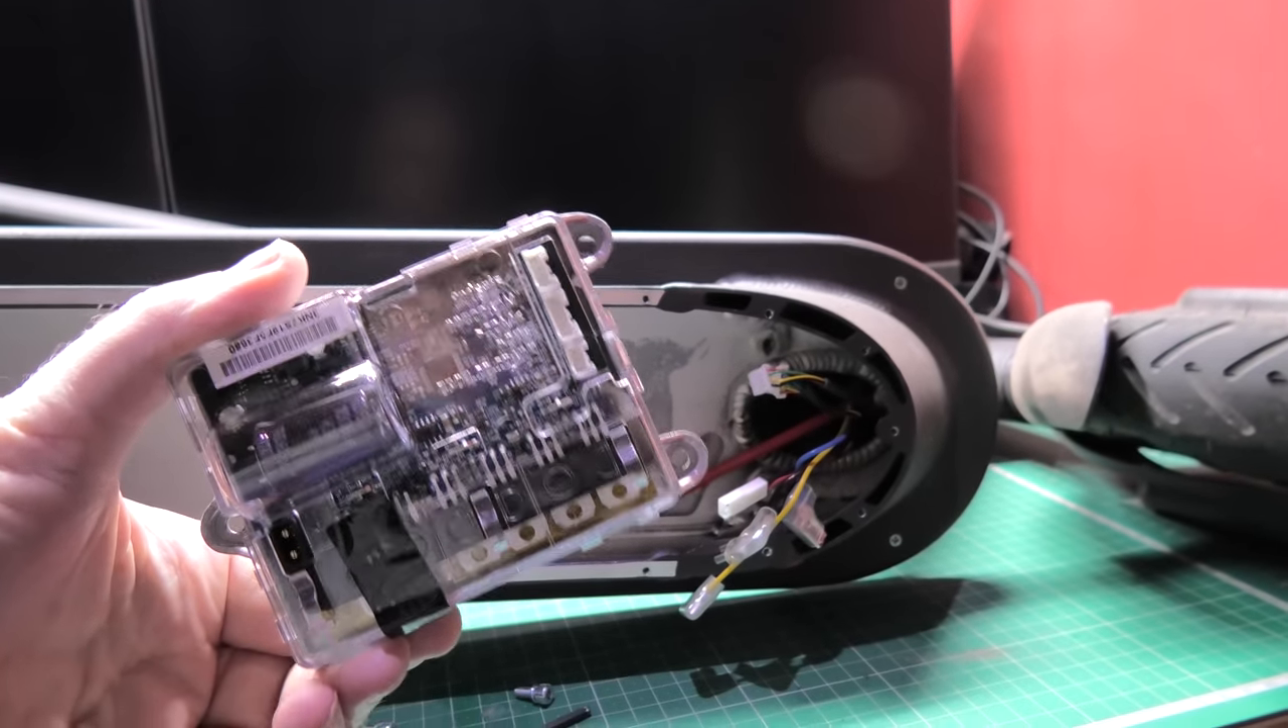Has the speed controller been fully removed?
Yes.